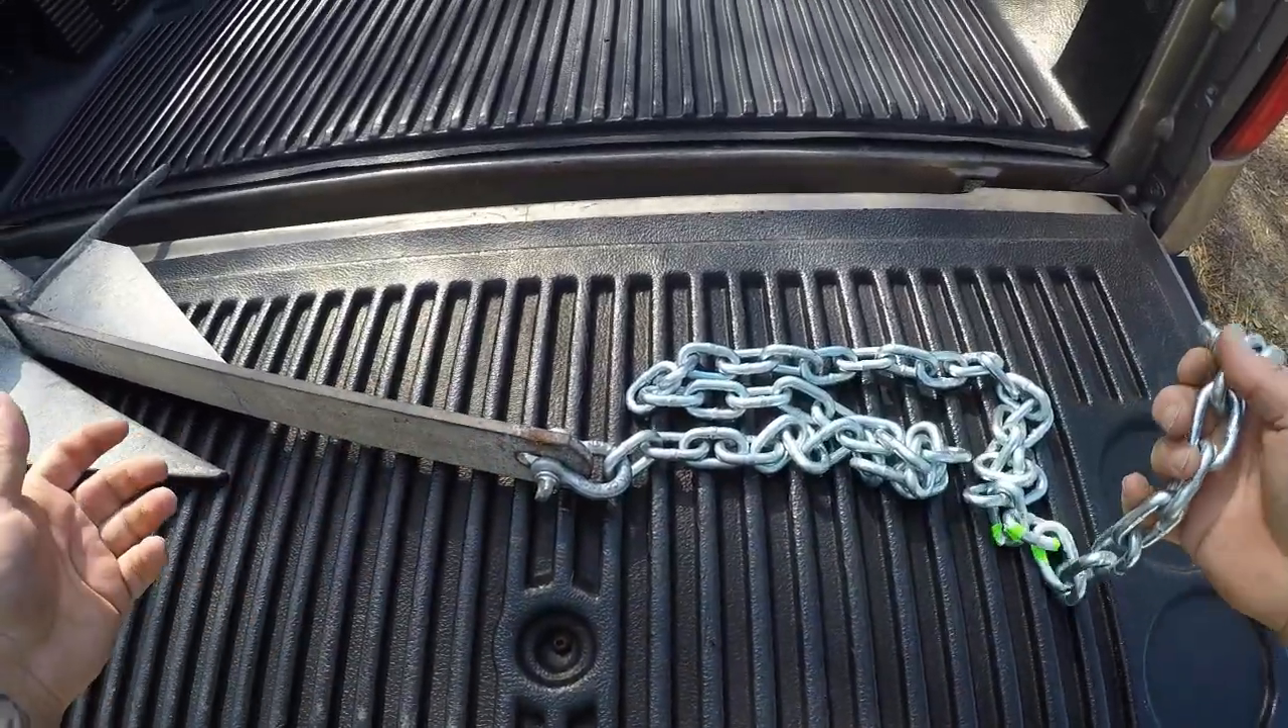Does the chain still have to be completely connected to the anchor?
No.